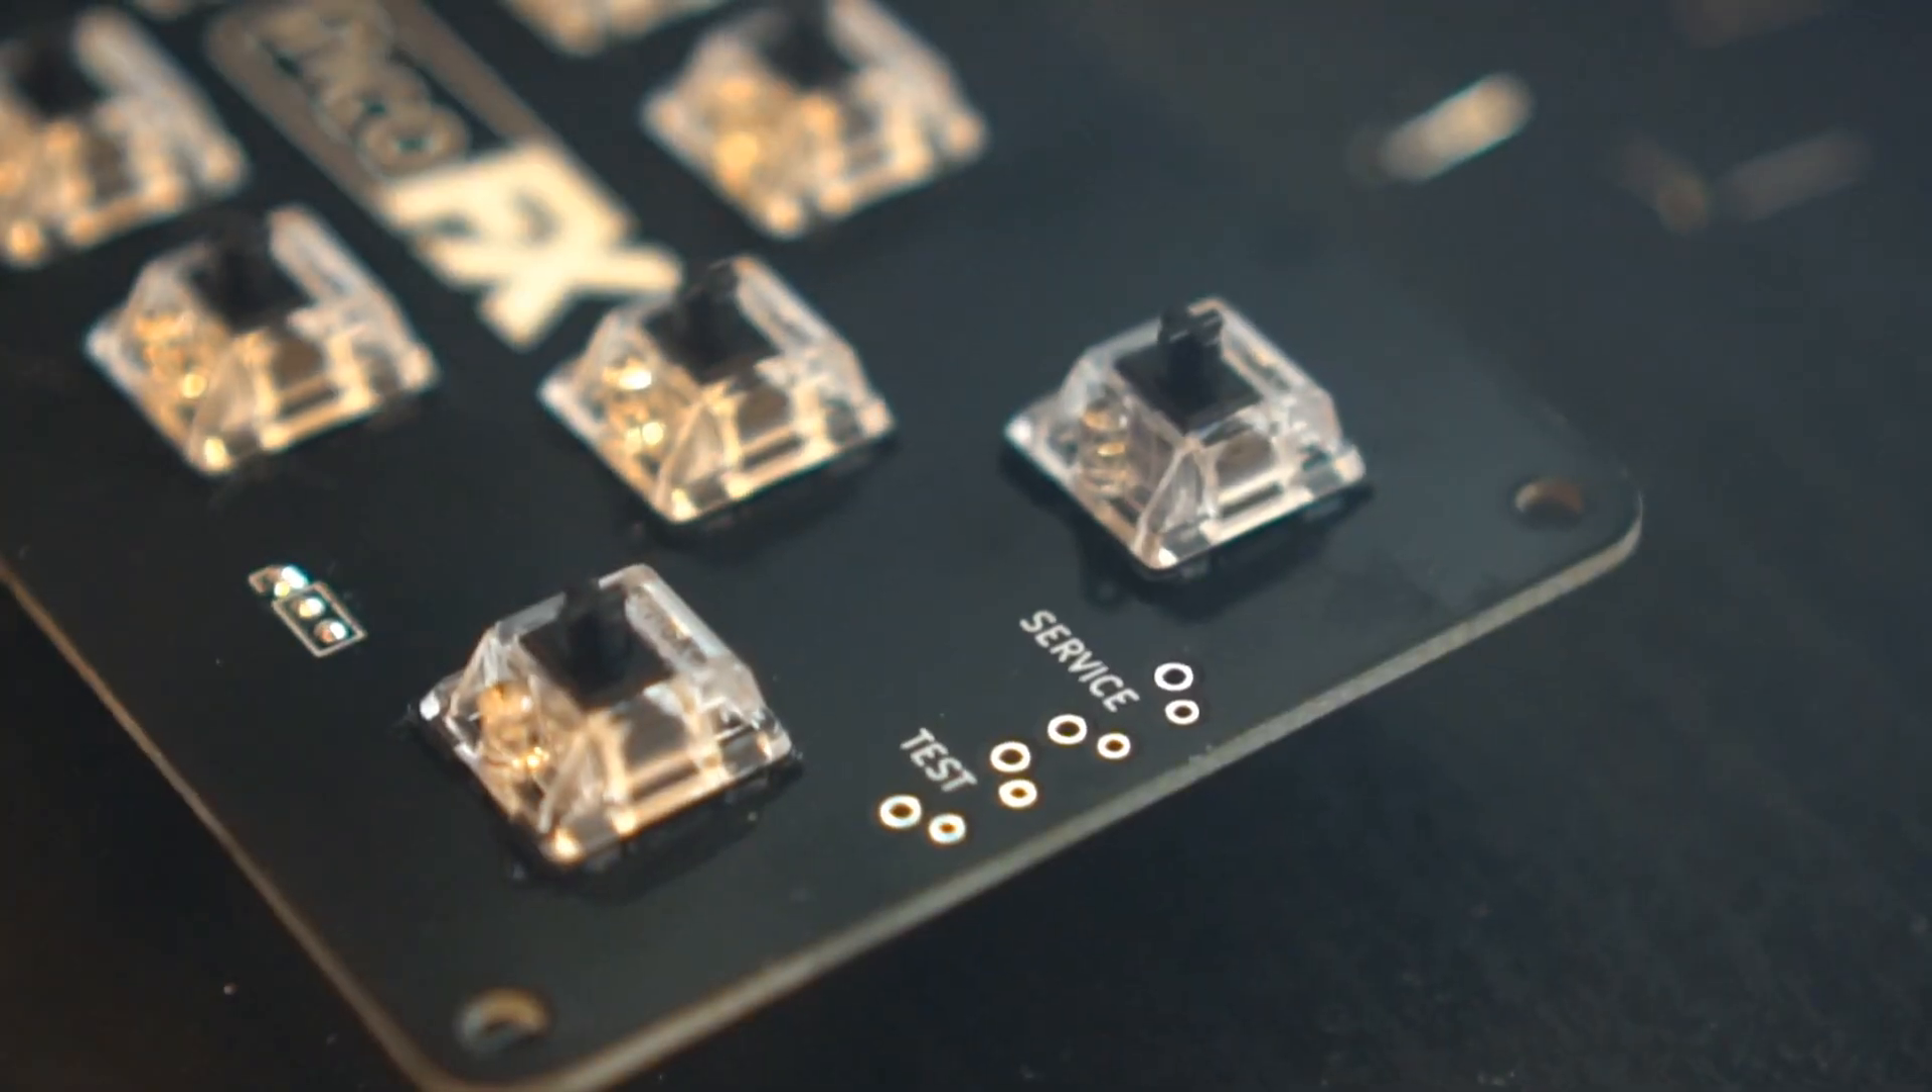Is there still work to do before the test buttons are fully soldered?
Yes.